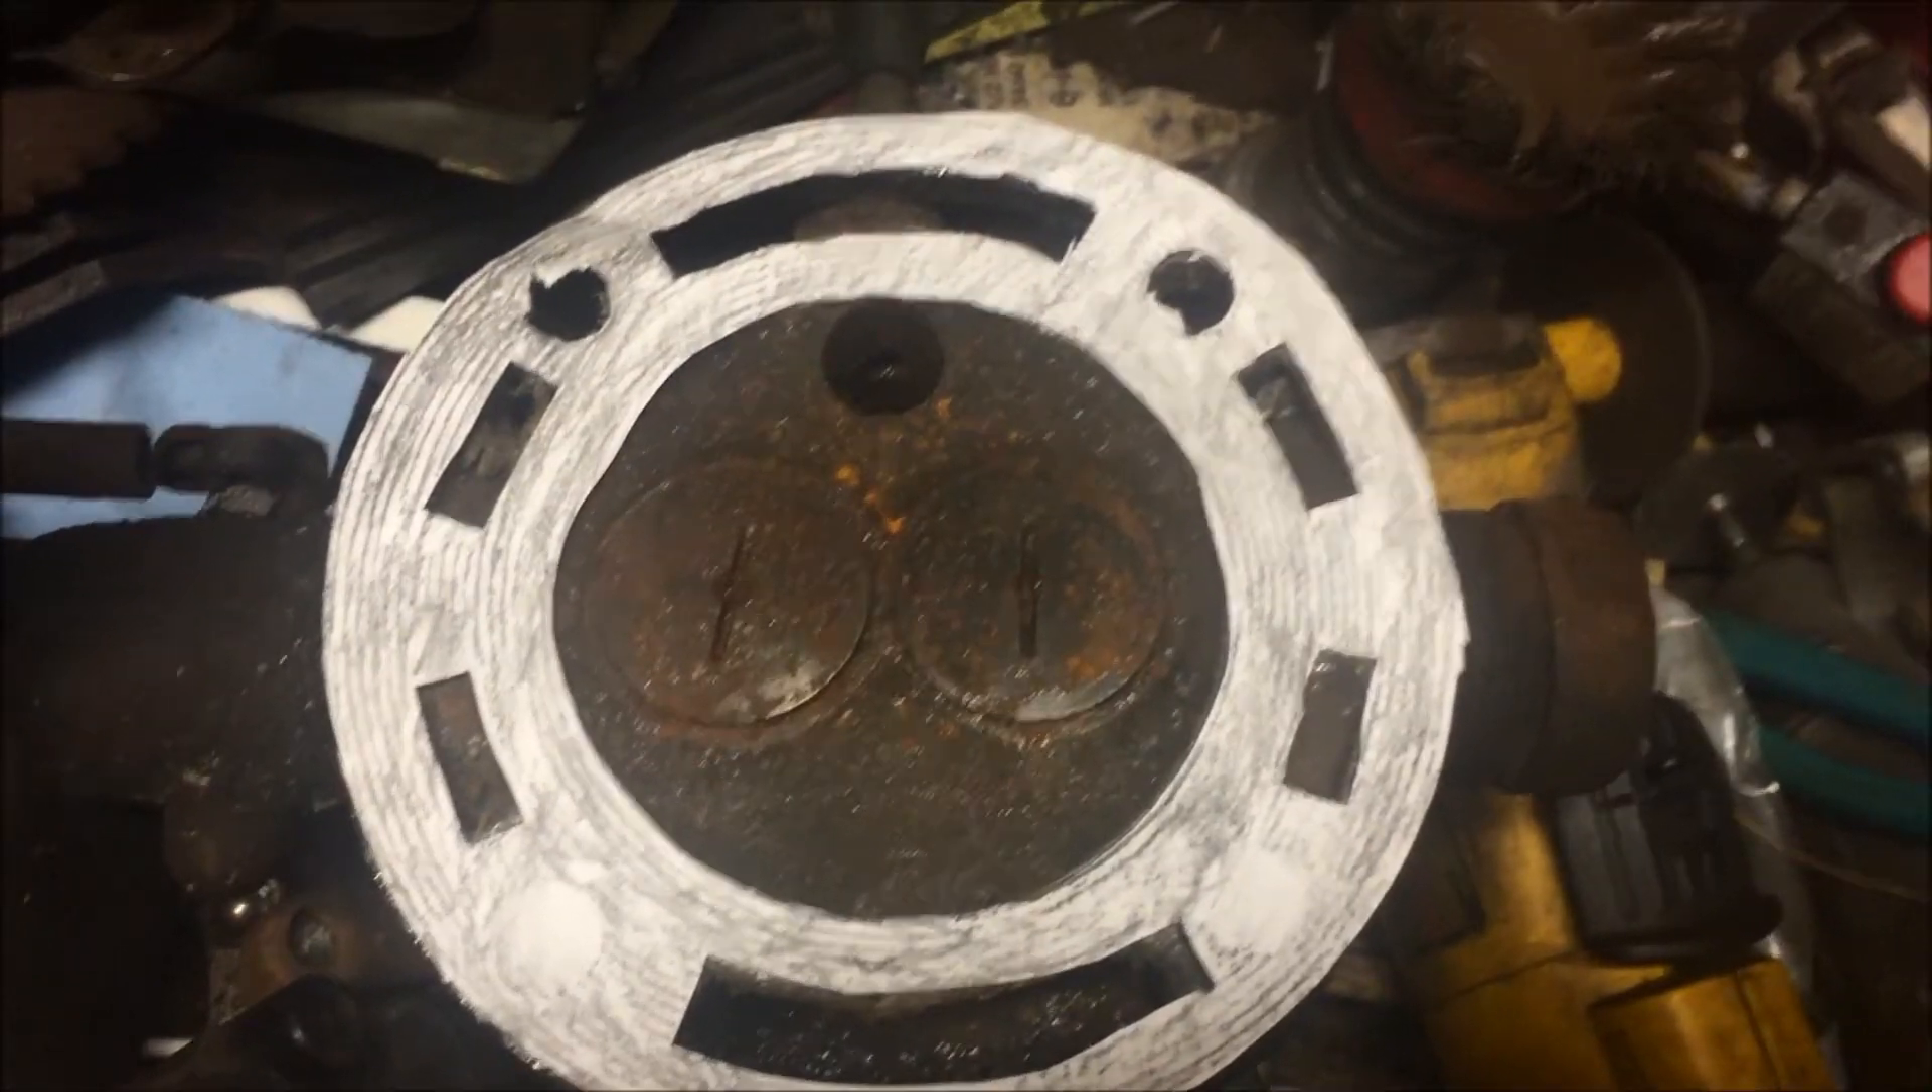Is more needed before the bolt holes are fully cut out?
Yes.